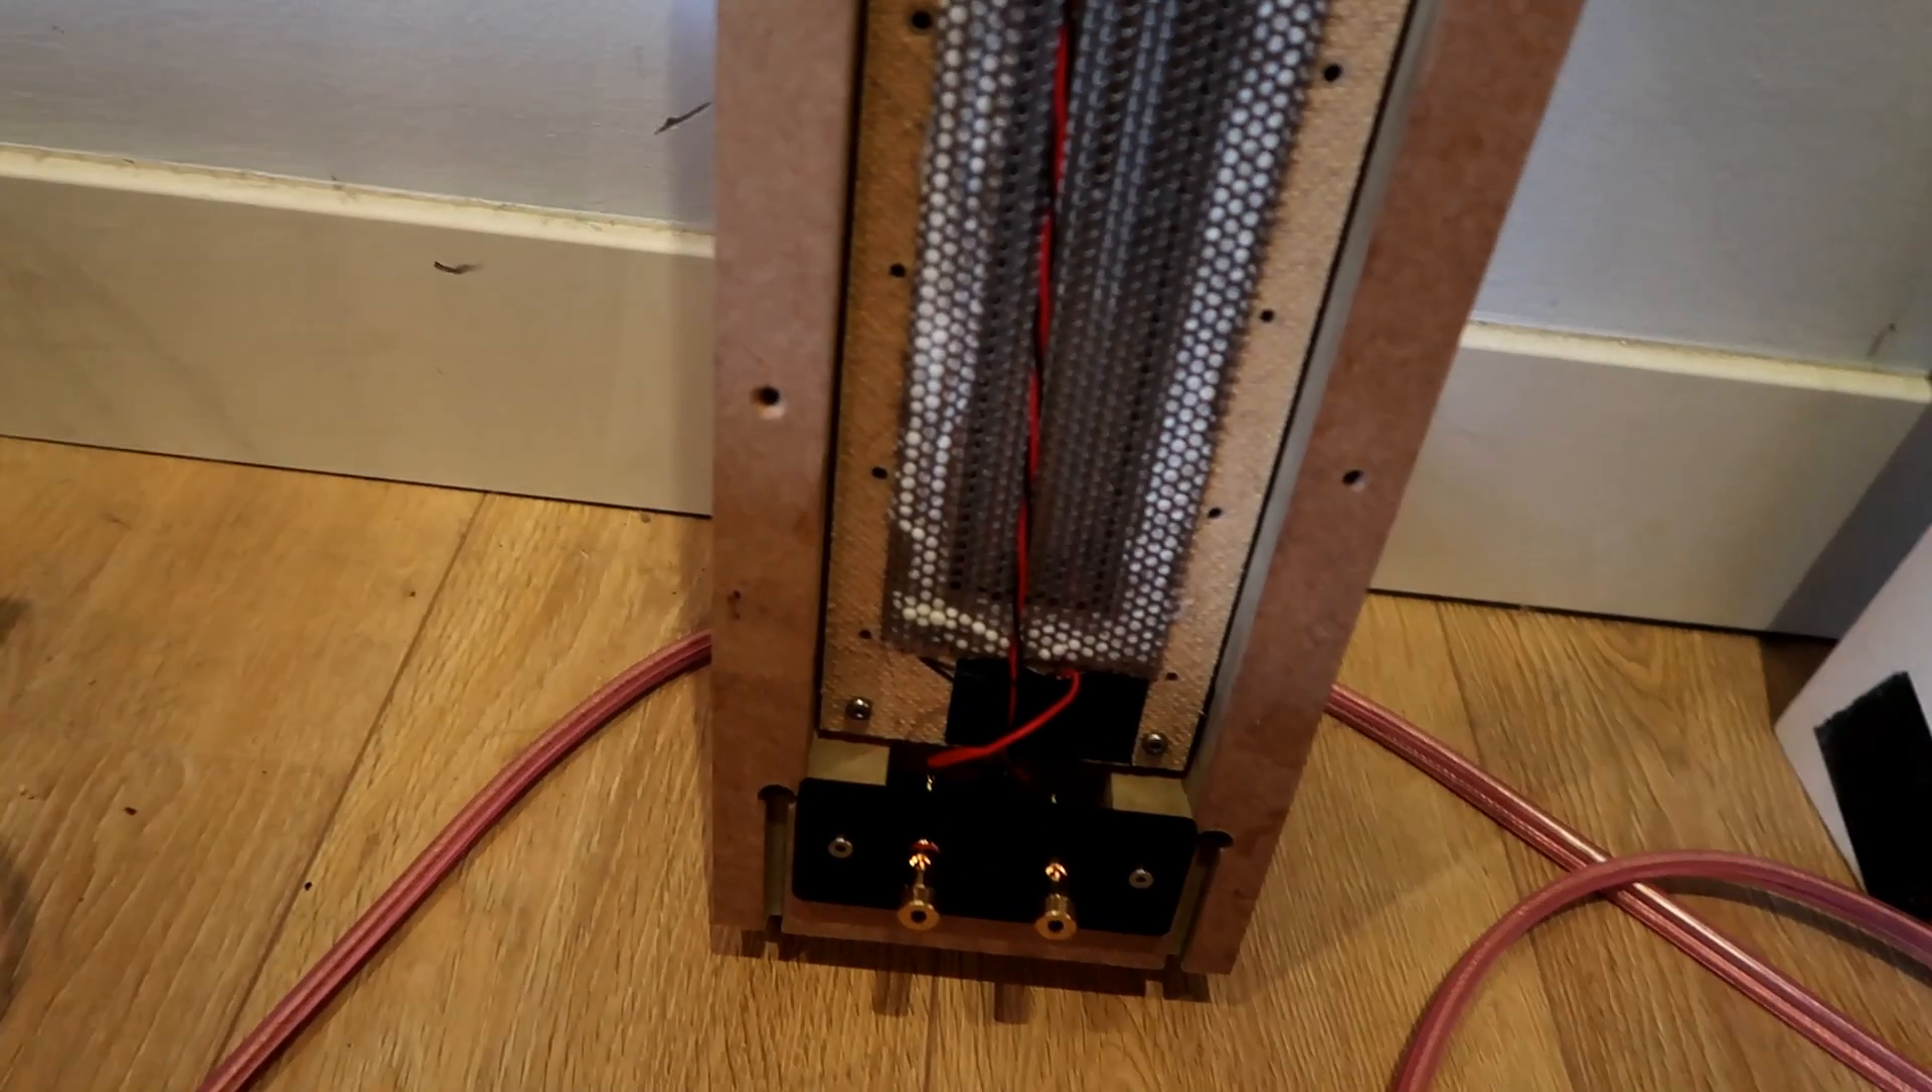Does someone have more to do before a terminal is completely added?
No.